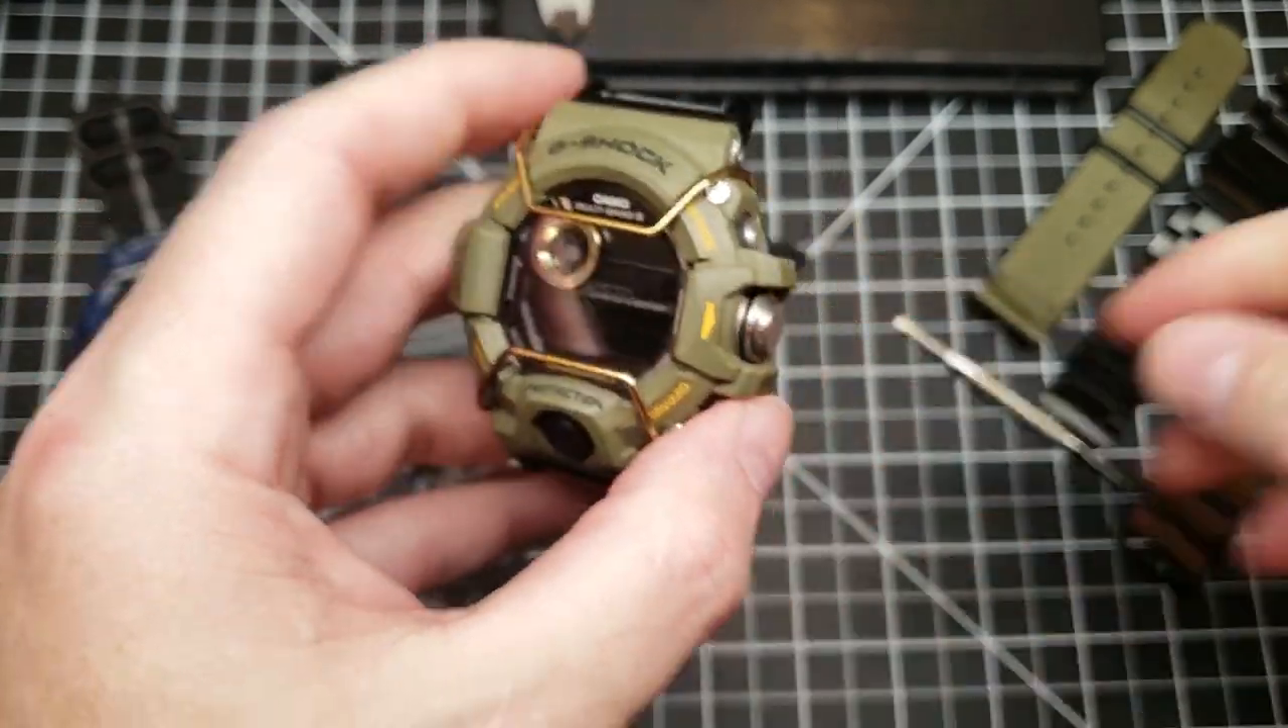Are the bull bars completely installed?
Yes.